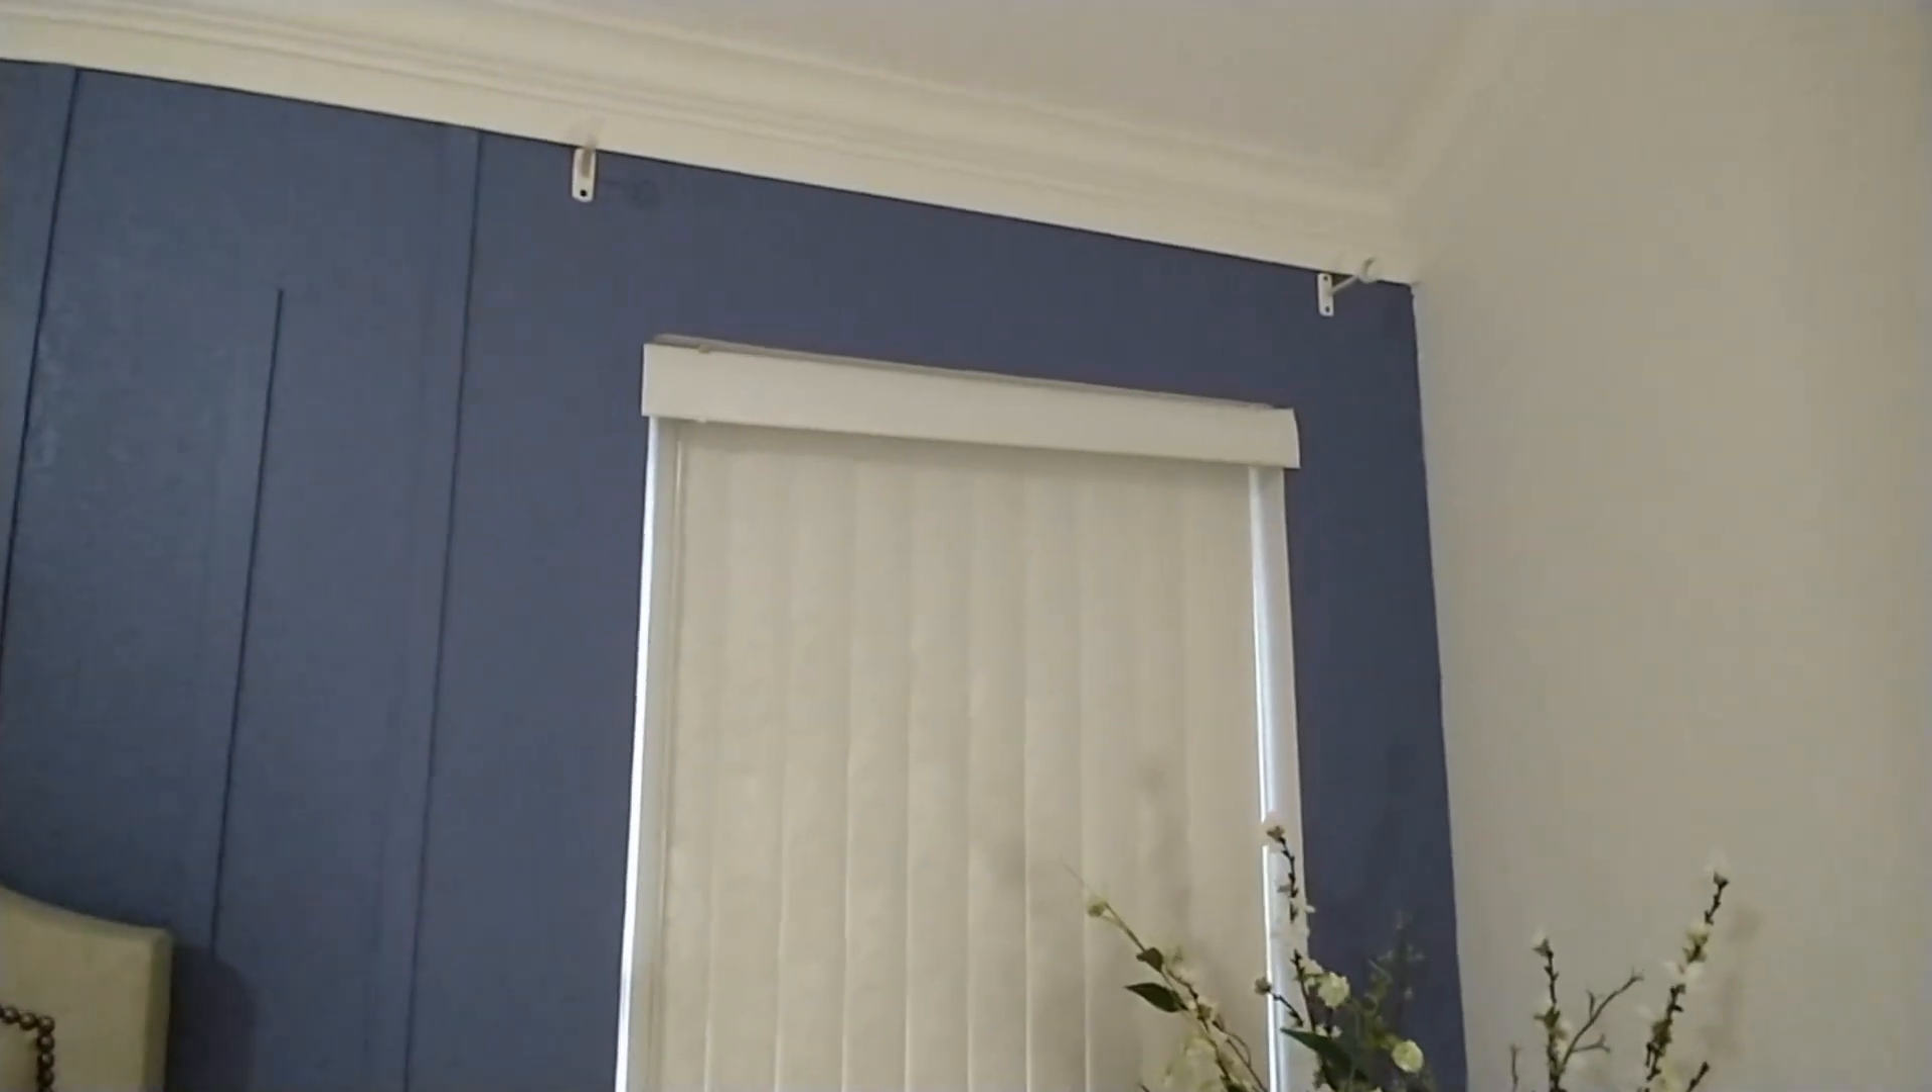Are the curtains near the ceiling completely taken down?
Yes.